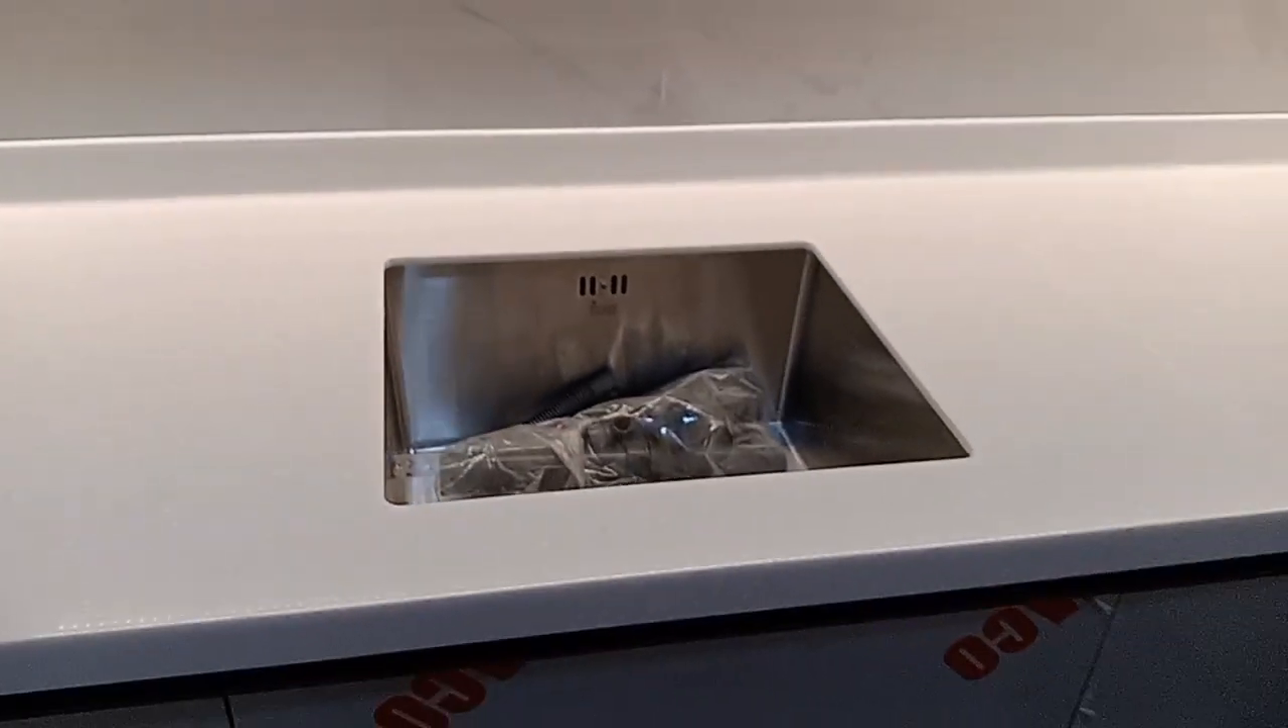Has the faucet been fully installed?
No.